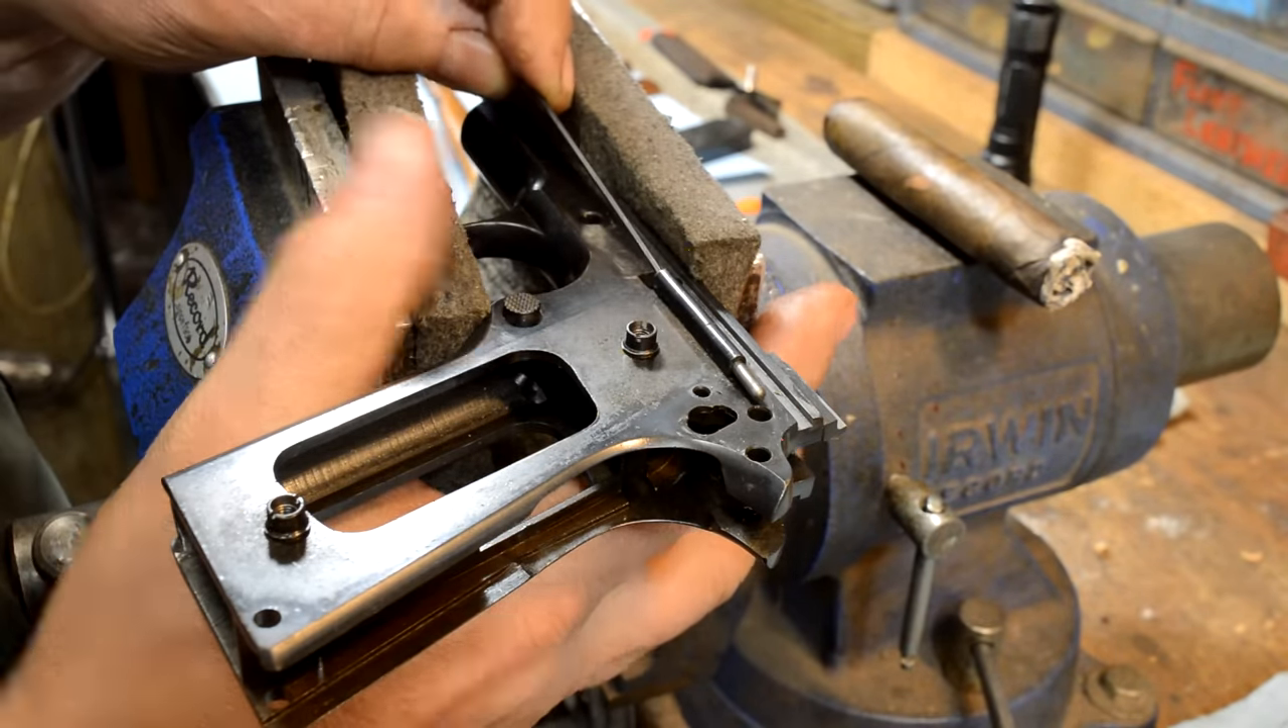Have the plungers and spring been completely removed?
No.